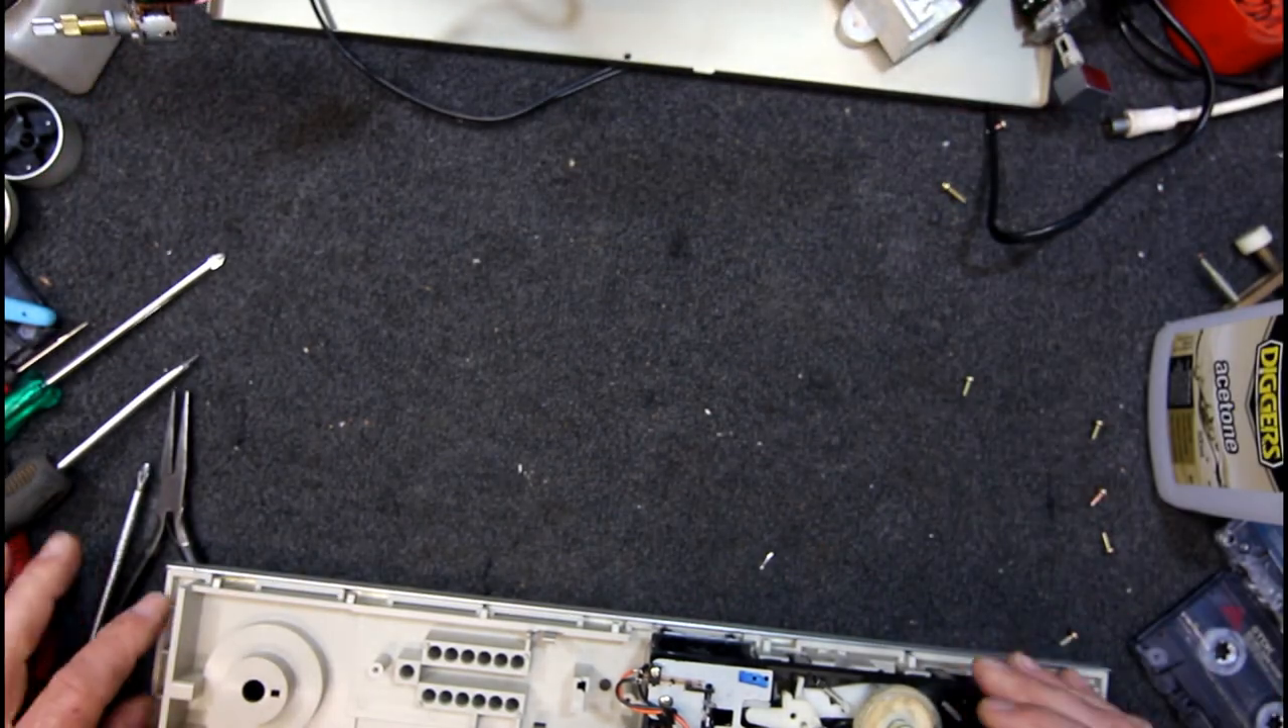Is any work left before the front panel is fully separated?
No.